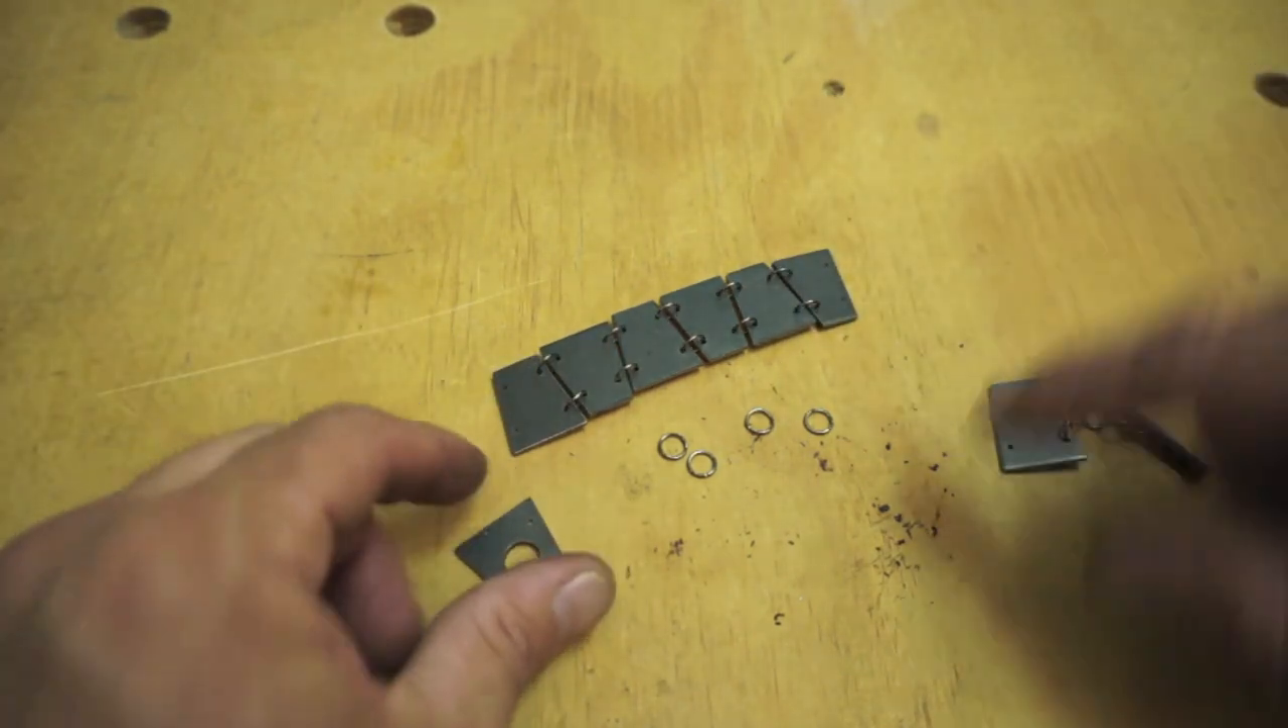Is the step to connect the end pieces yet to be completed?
Yes.